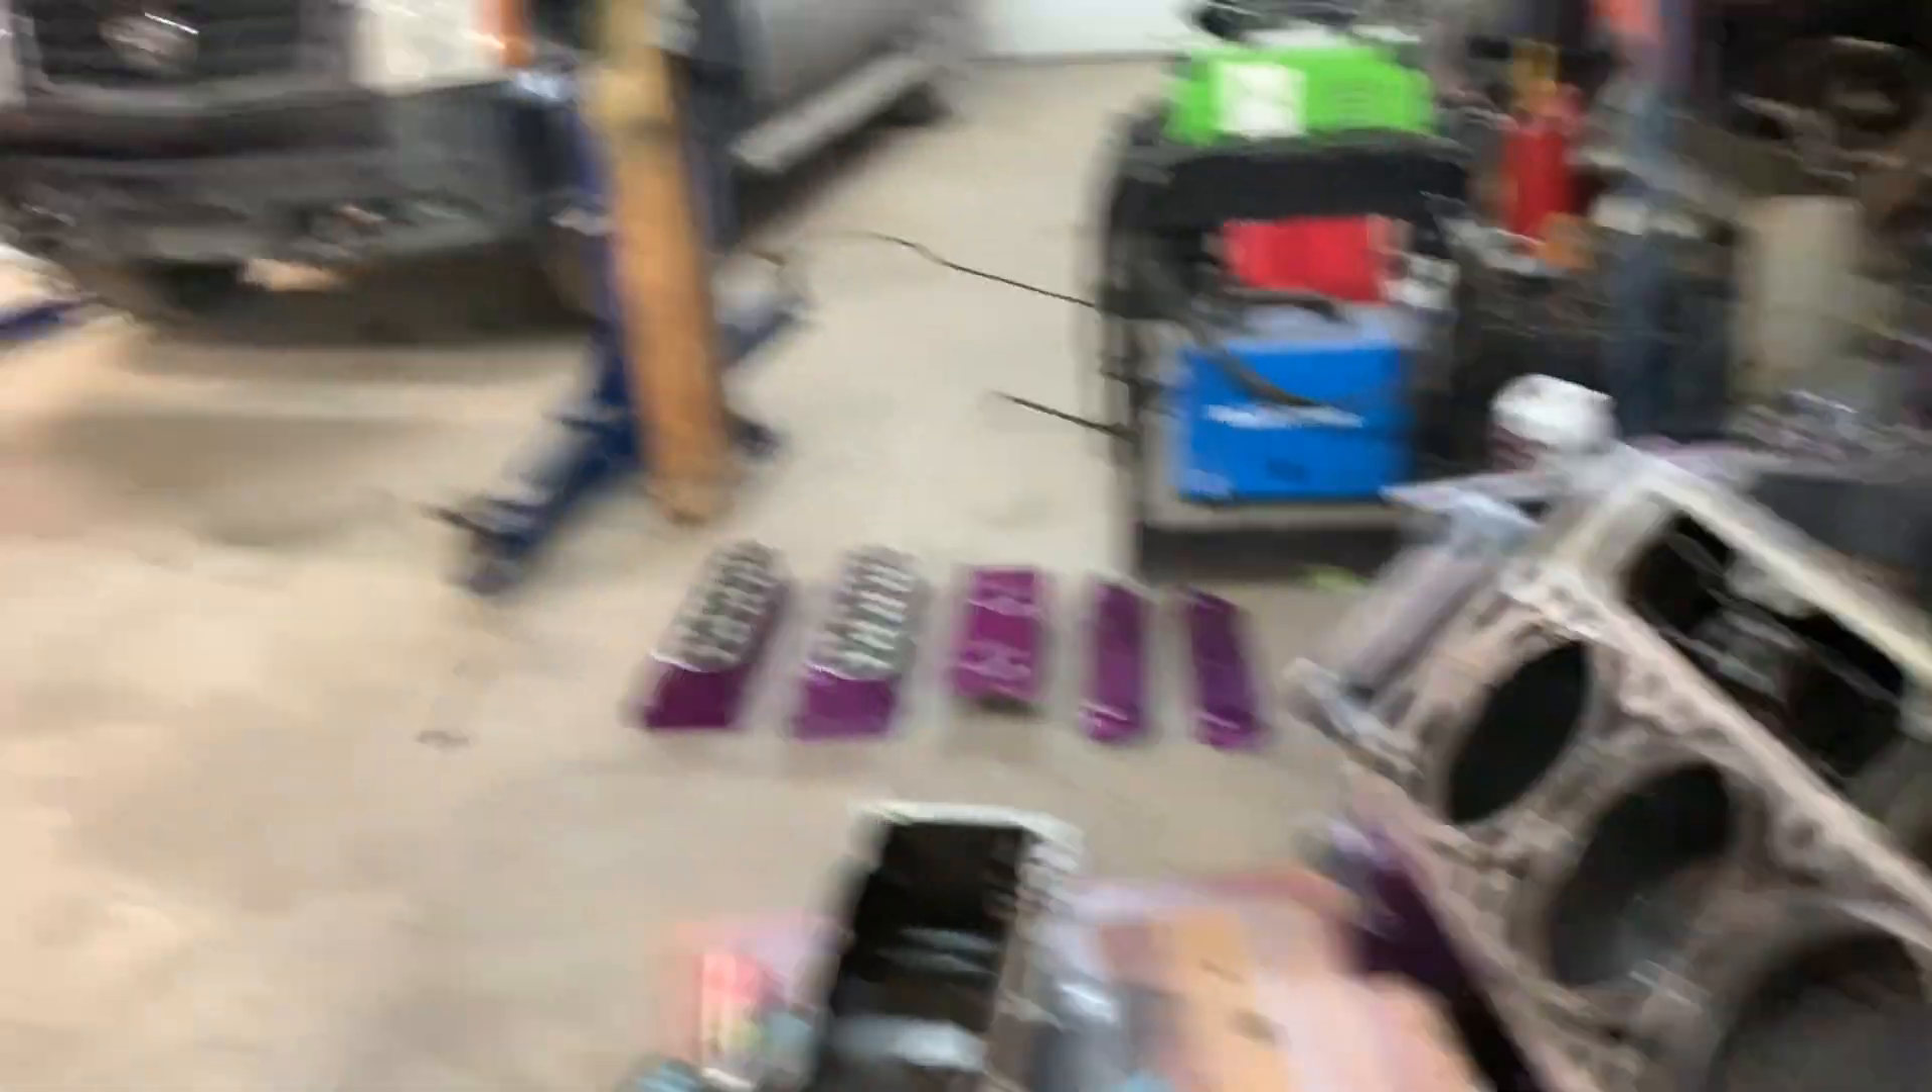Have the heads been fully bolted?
No.